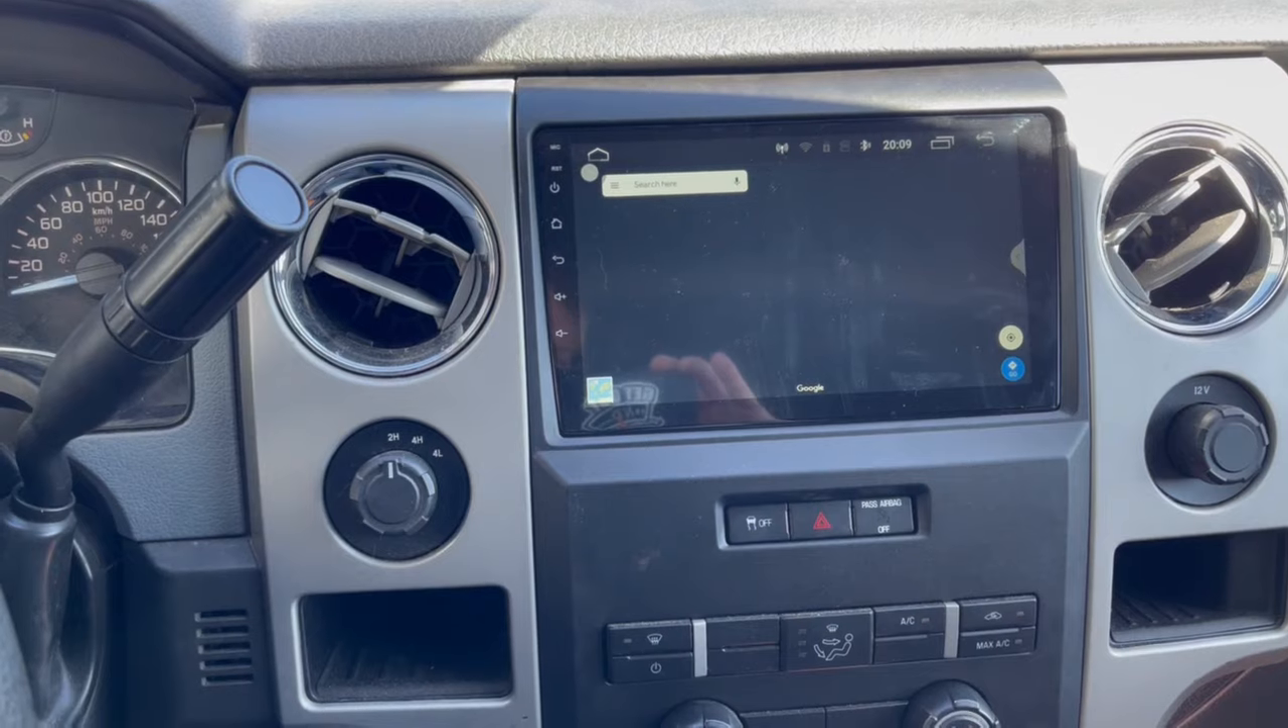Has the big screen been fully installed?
Yes.